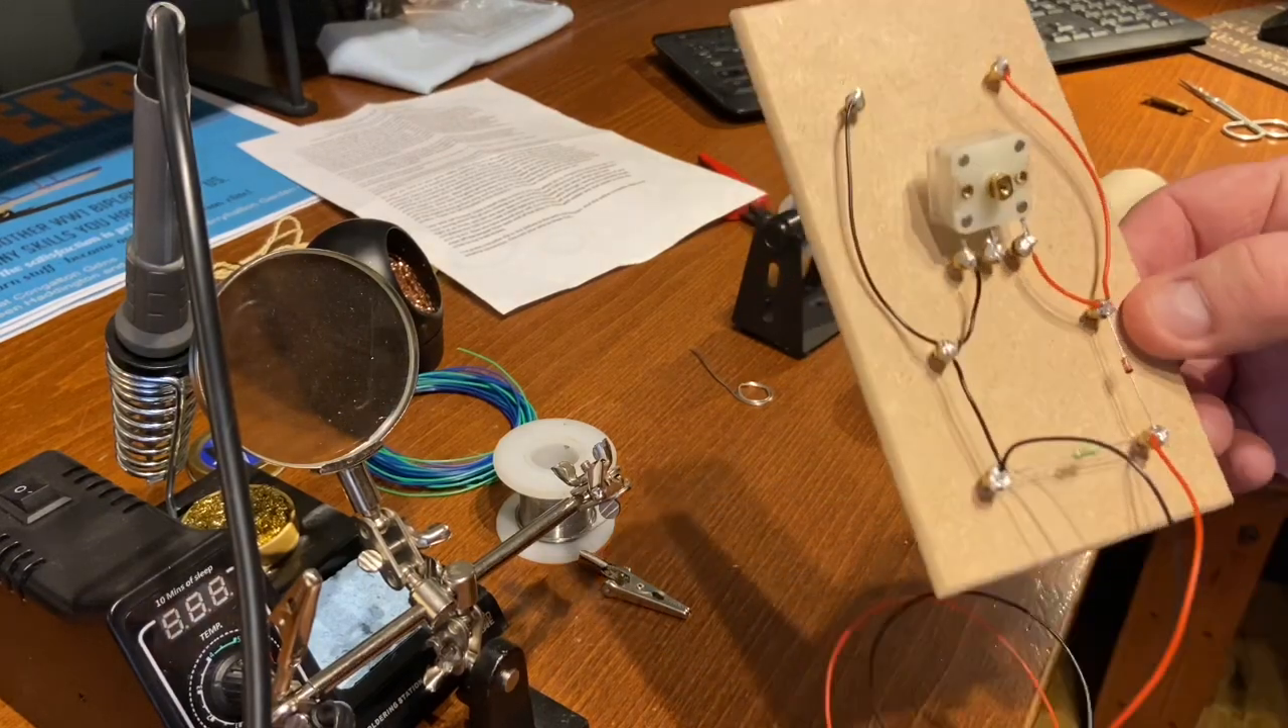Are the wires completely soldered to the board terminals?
Yes.